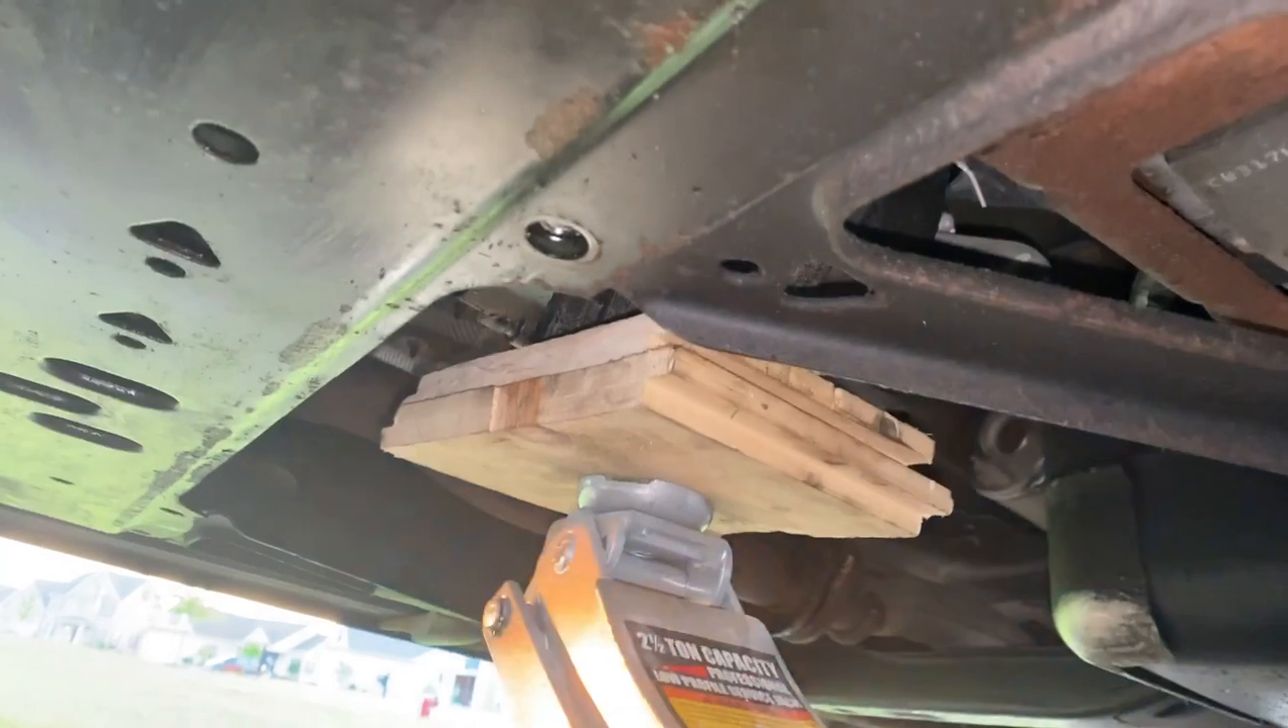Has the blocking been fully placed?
Yes.